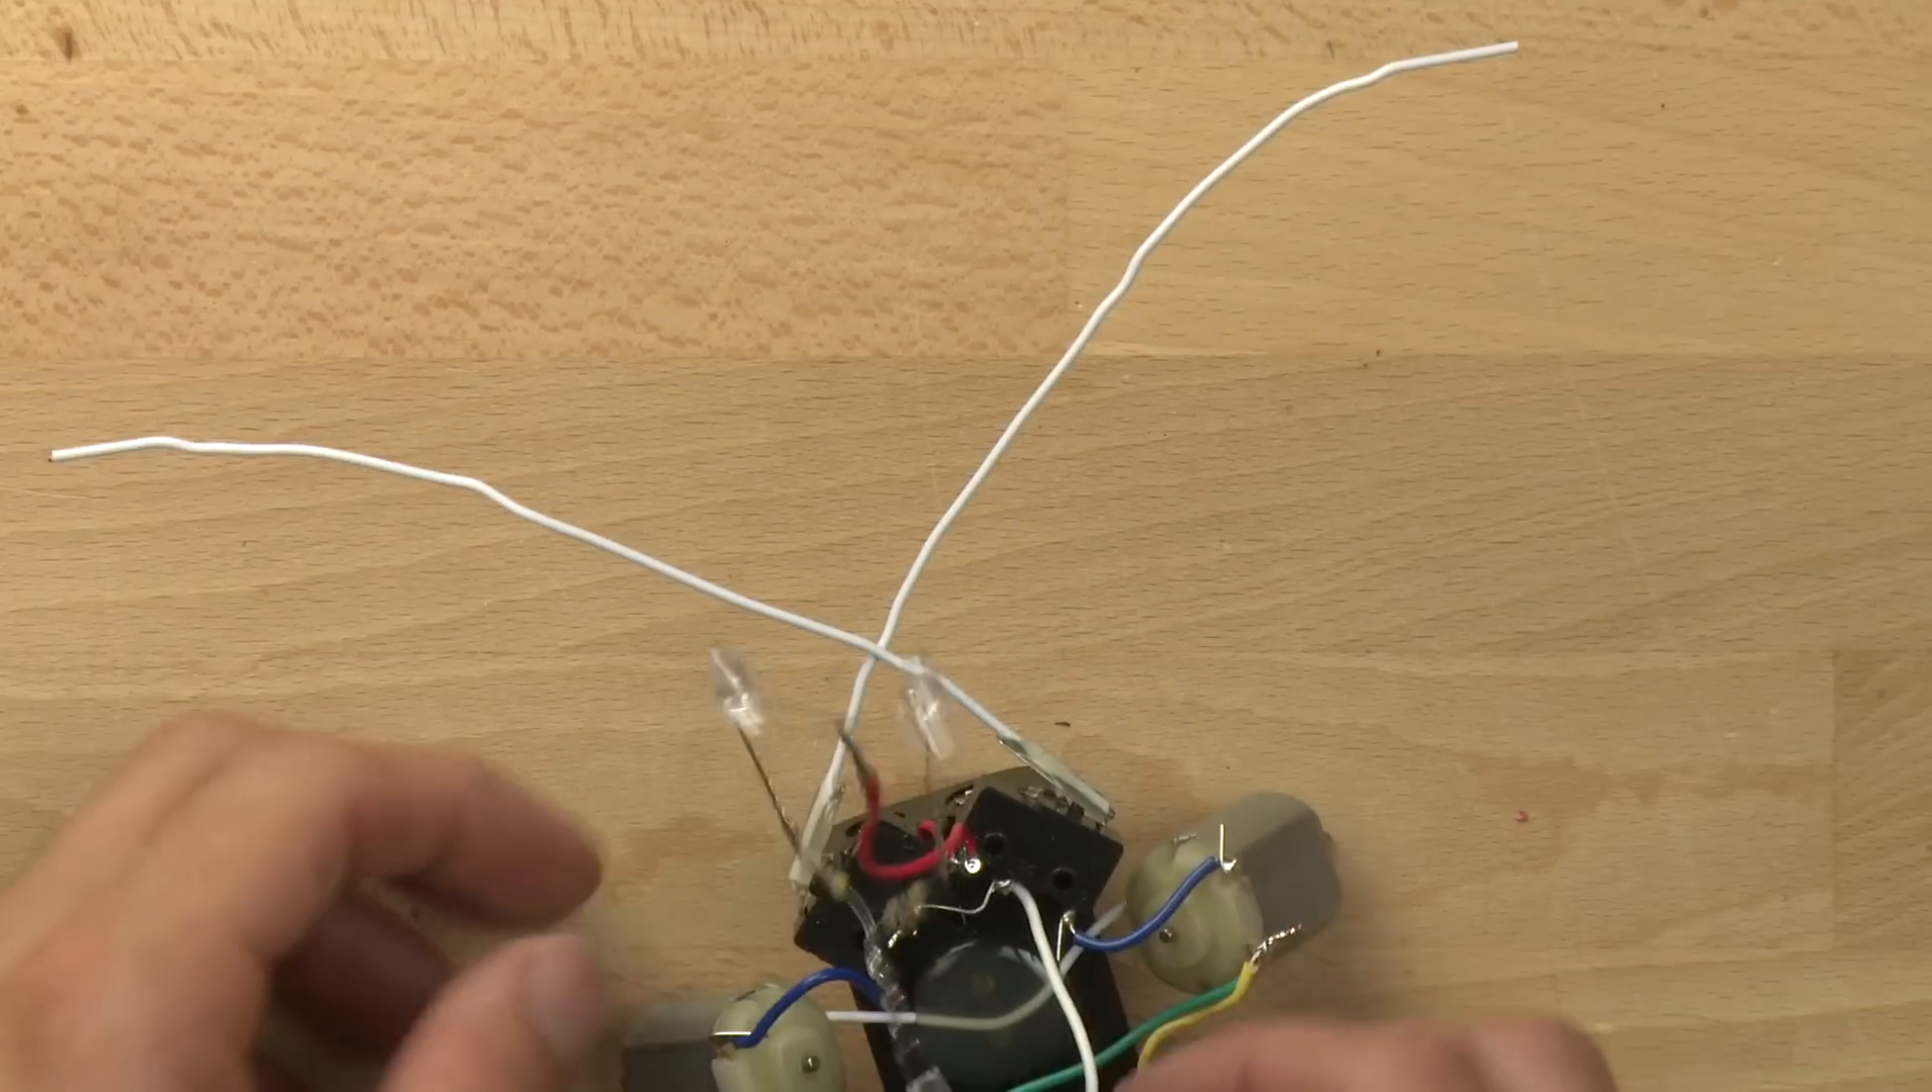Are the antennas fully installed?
Yes.